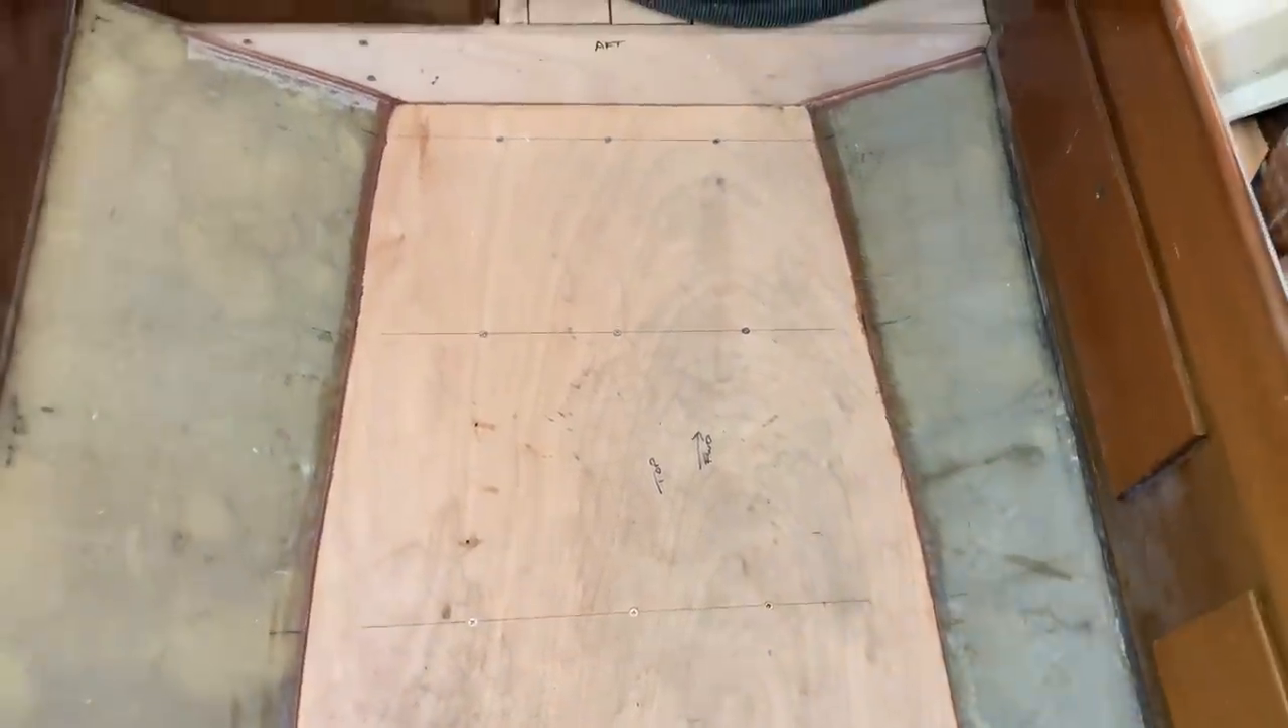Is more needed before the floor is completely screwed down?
No.